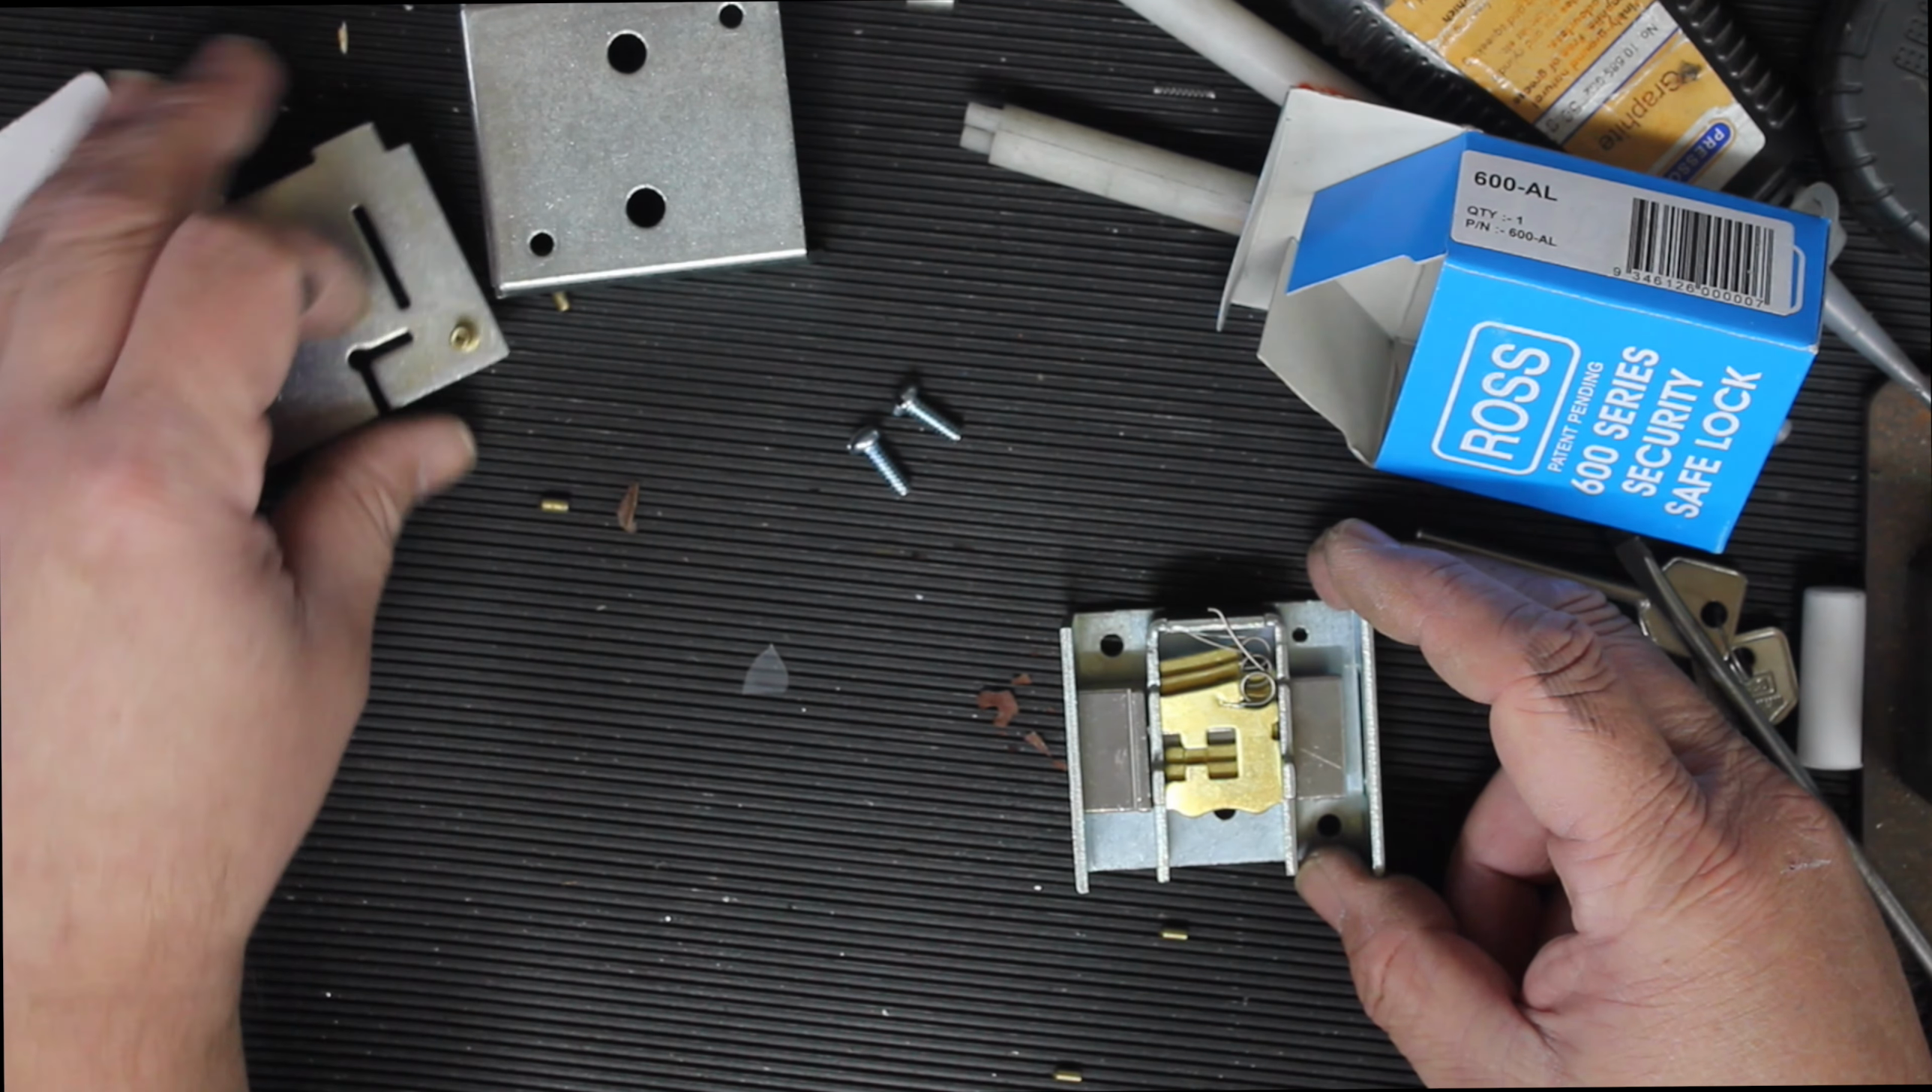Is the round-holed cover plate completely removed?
Yes.